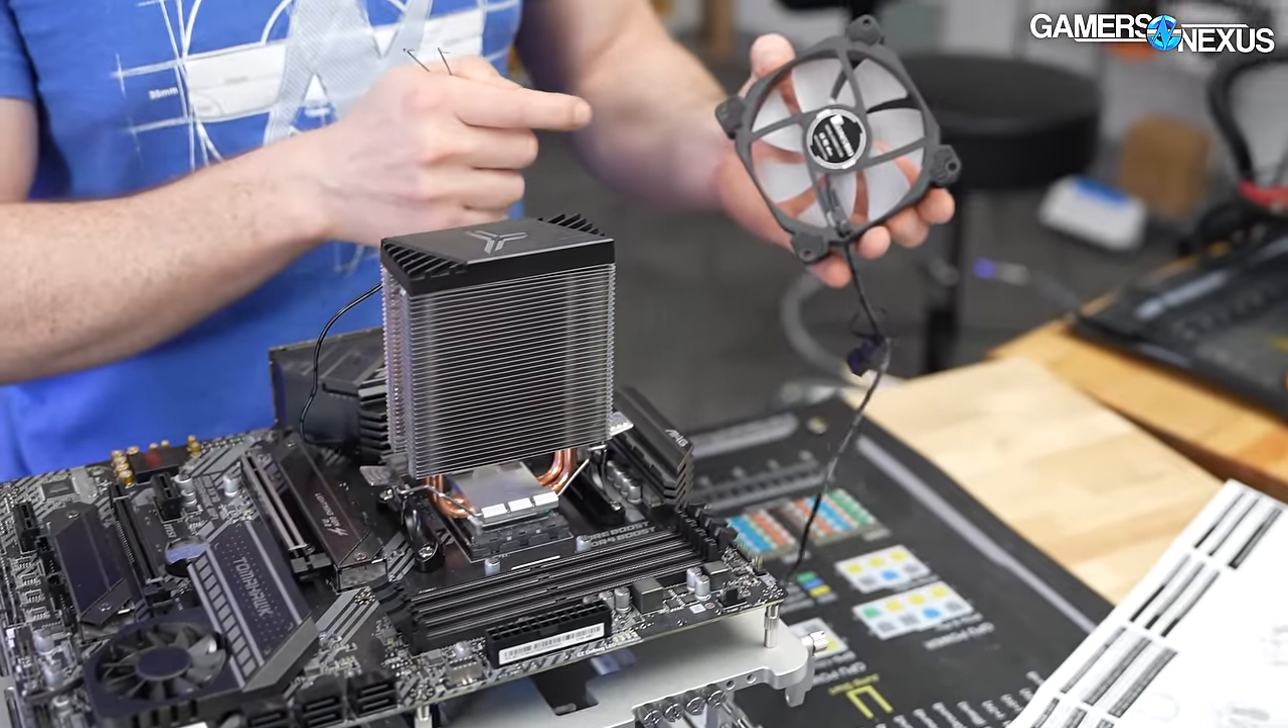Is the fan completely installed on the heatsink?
No.